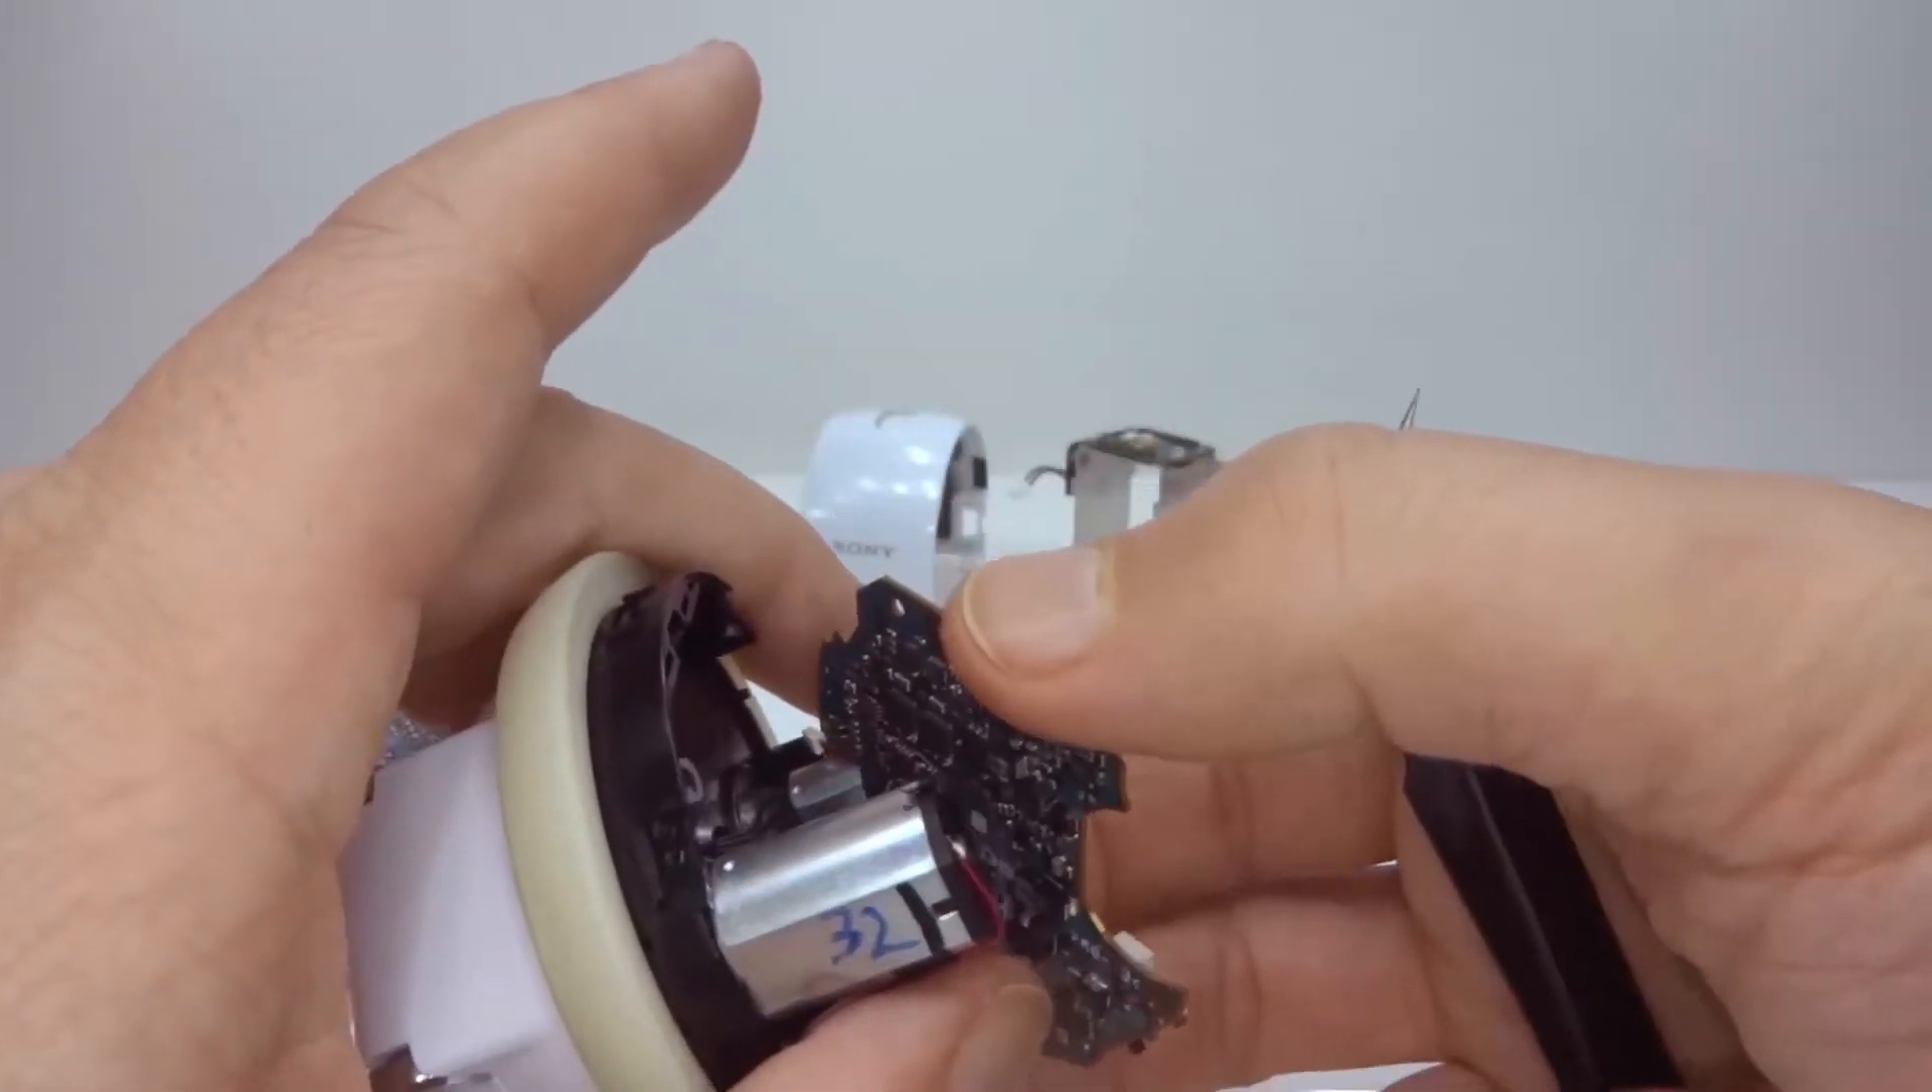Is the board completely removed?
No.